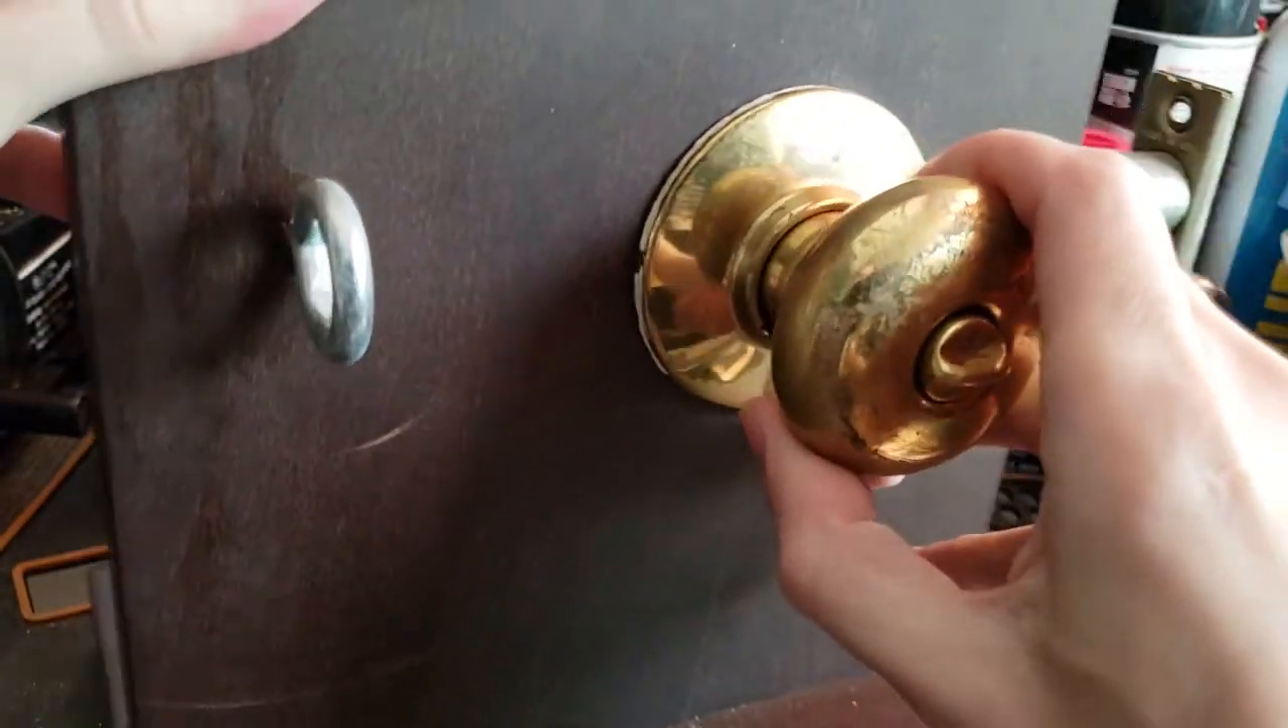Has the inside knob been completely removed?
No.